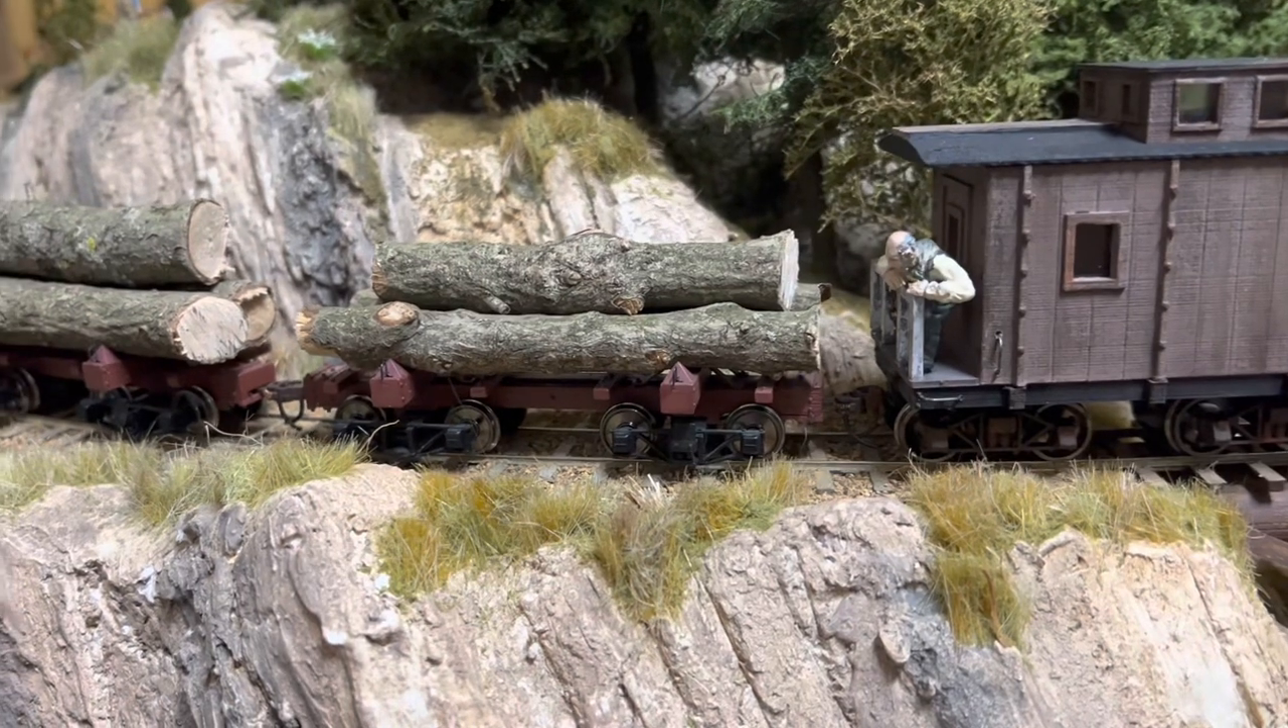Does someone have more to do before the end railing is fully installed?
No.